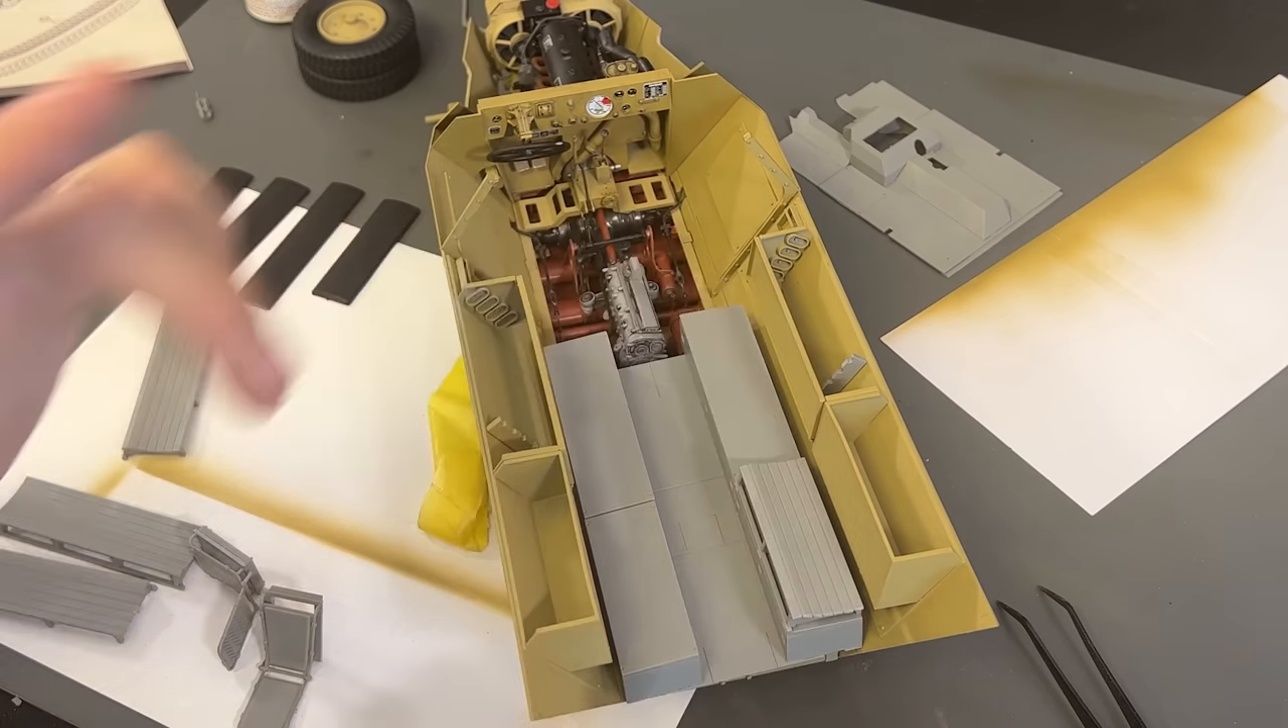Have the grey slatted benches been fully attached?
No.